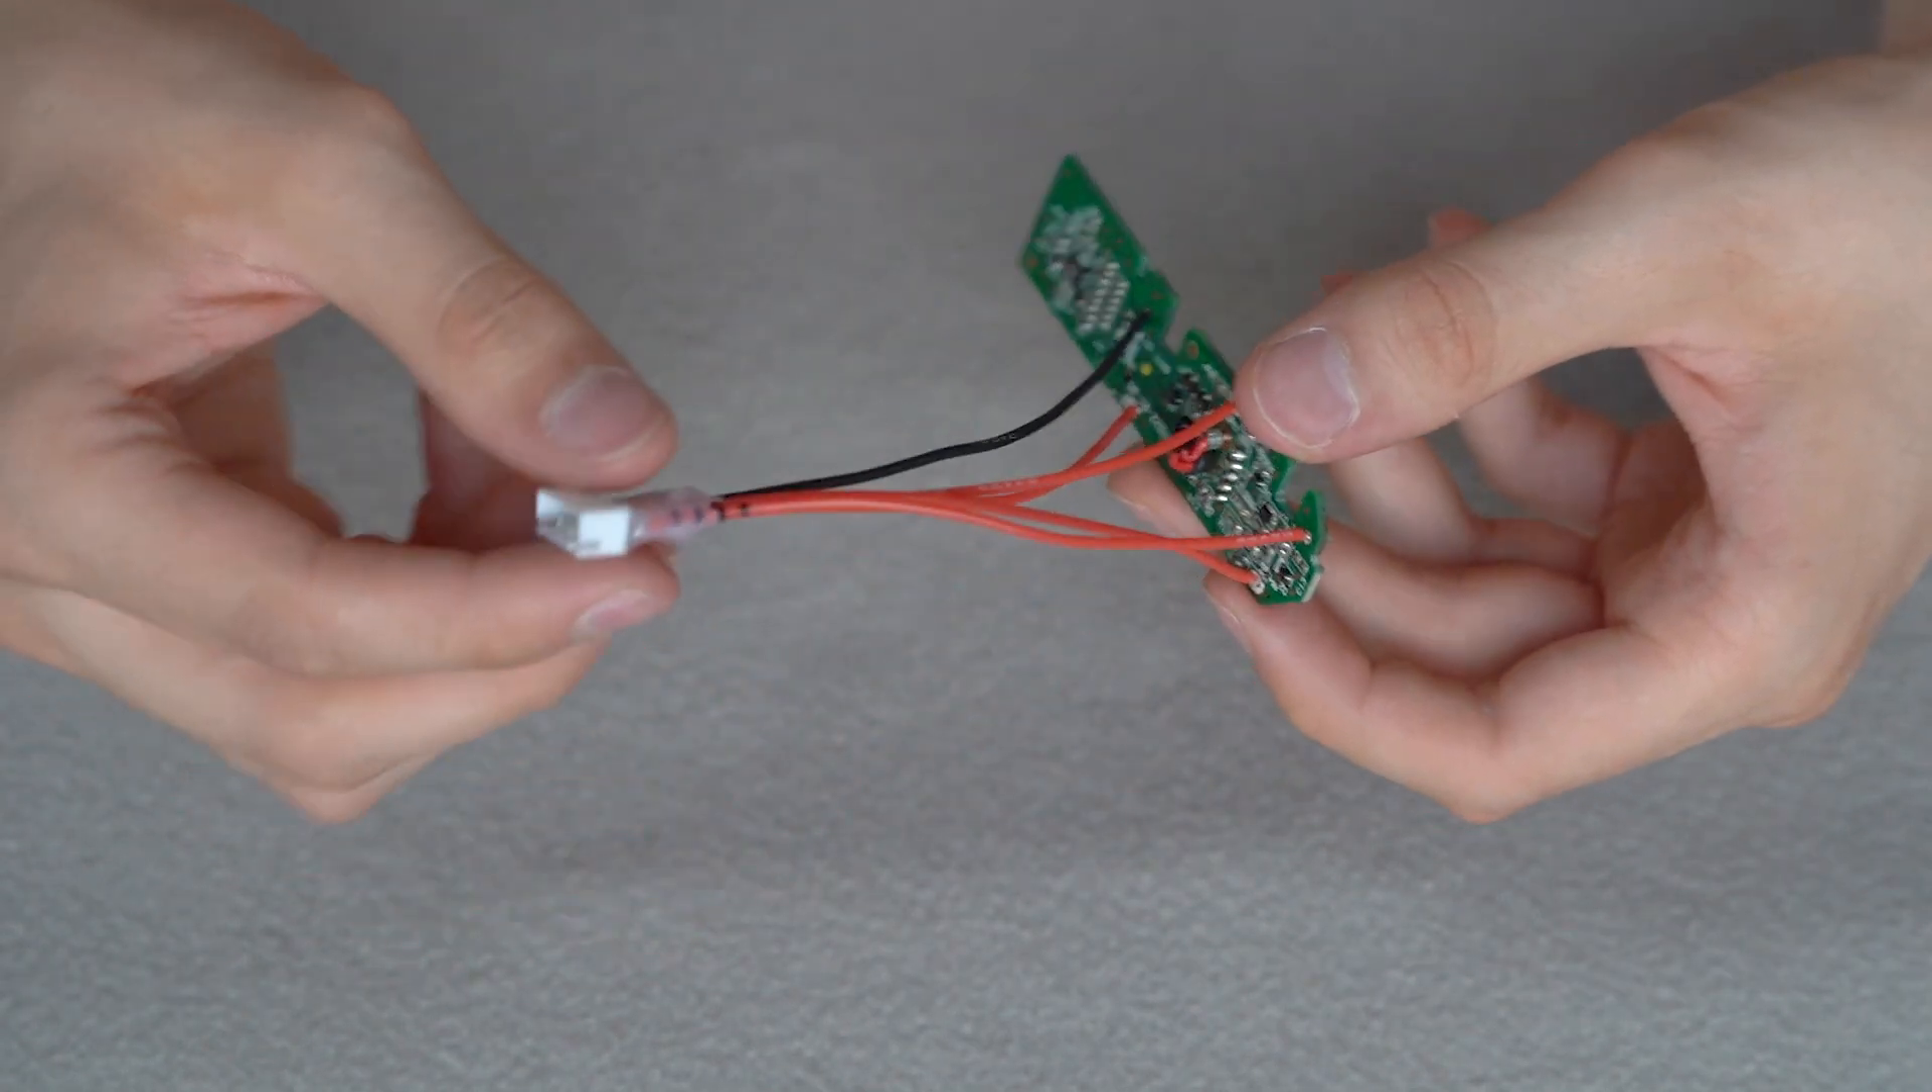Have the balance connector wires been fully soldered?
Yes.